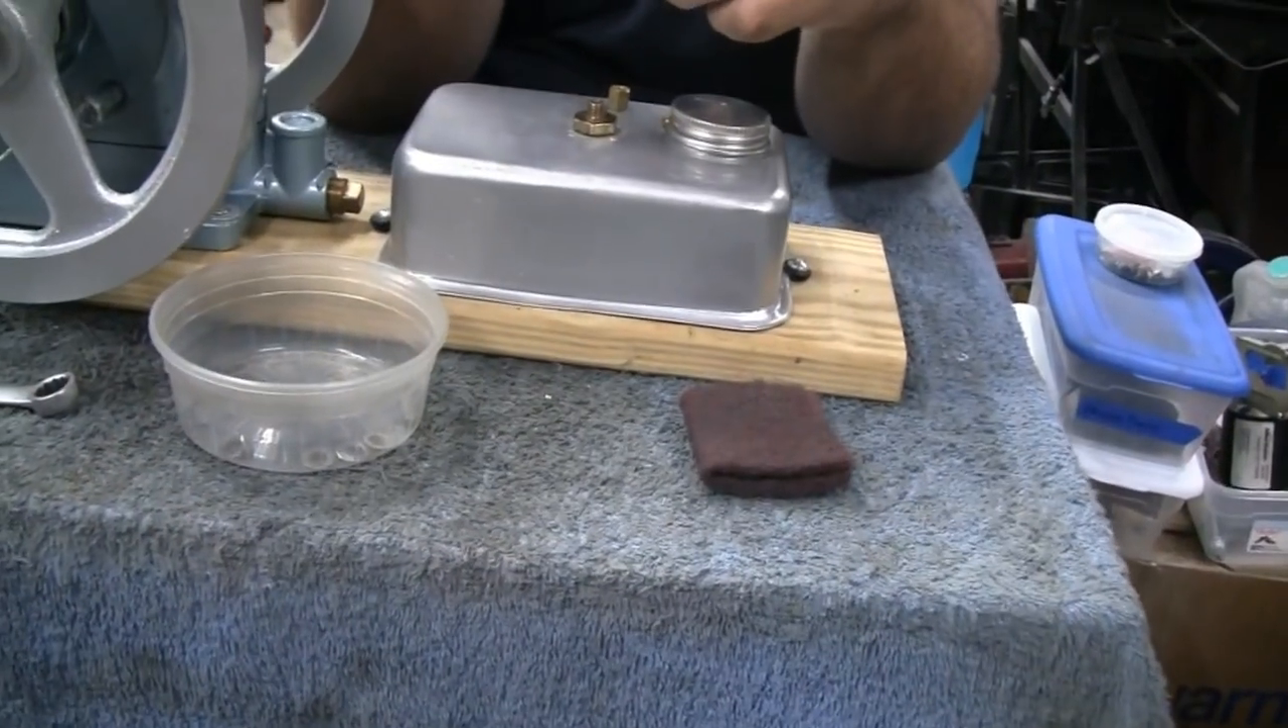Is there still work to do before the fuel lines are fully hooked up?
Yes.